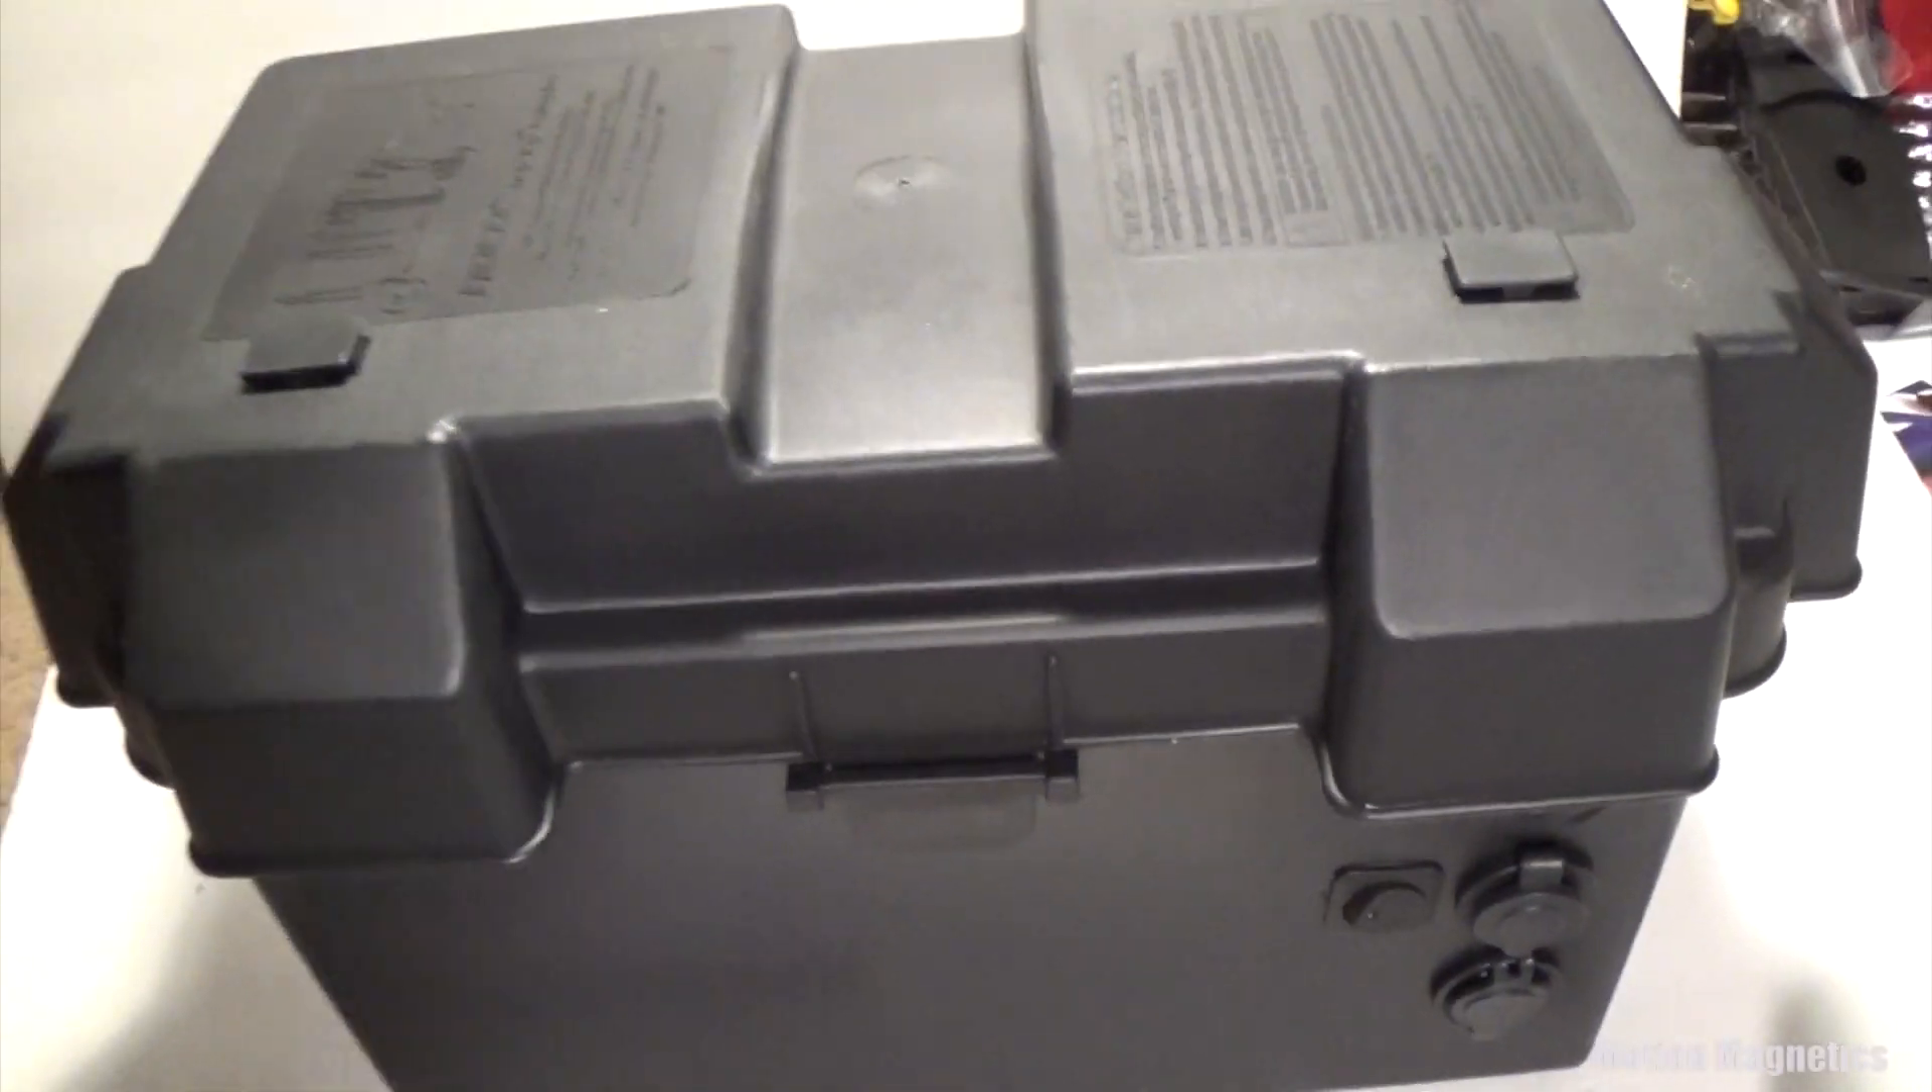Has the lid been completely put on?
Yes.